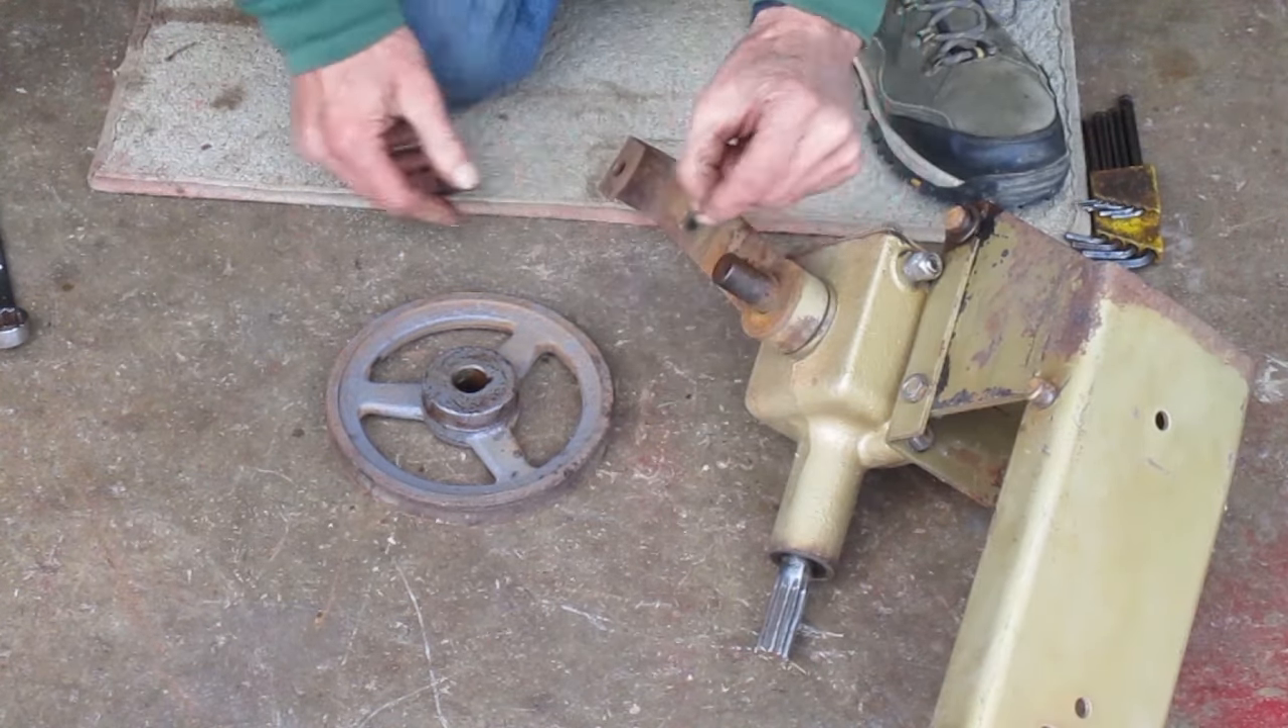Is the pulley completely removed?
Yes.